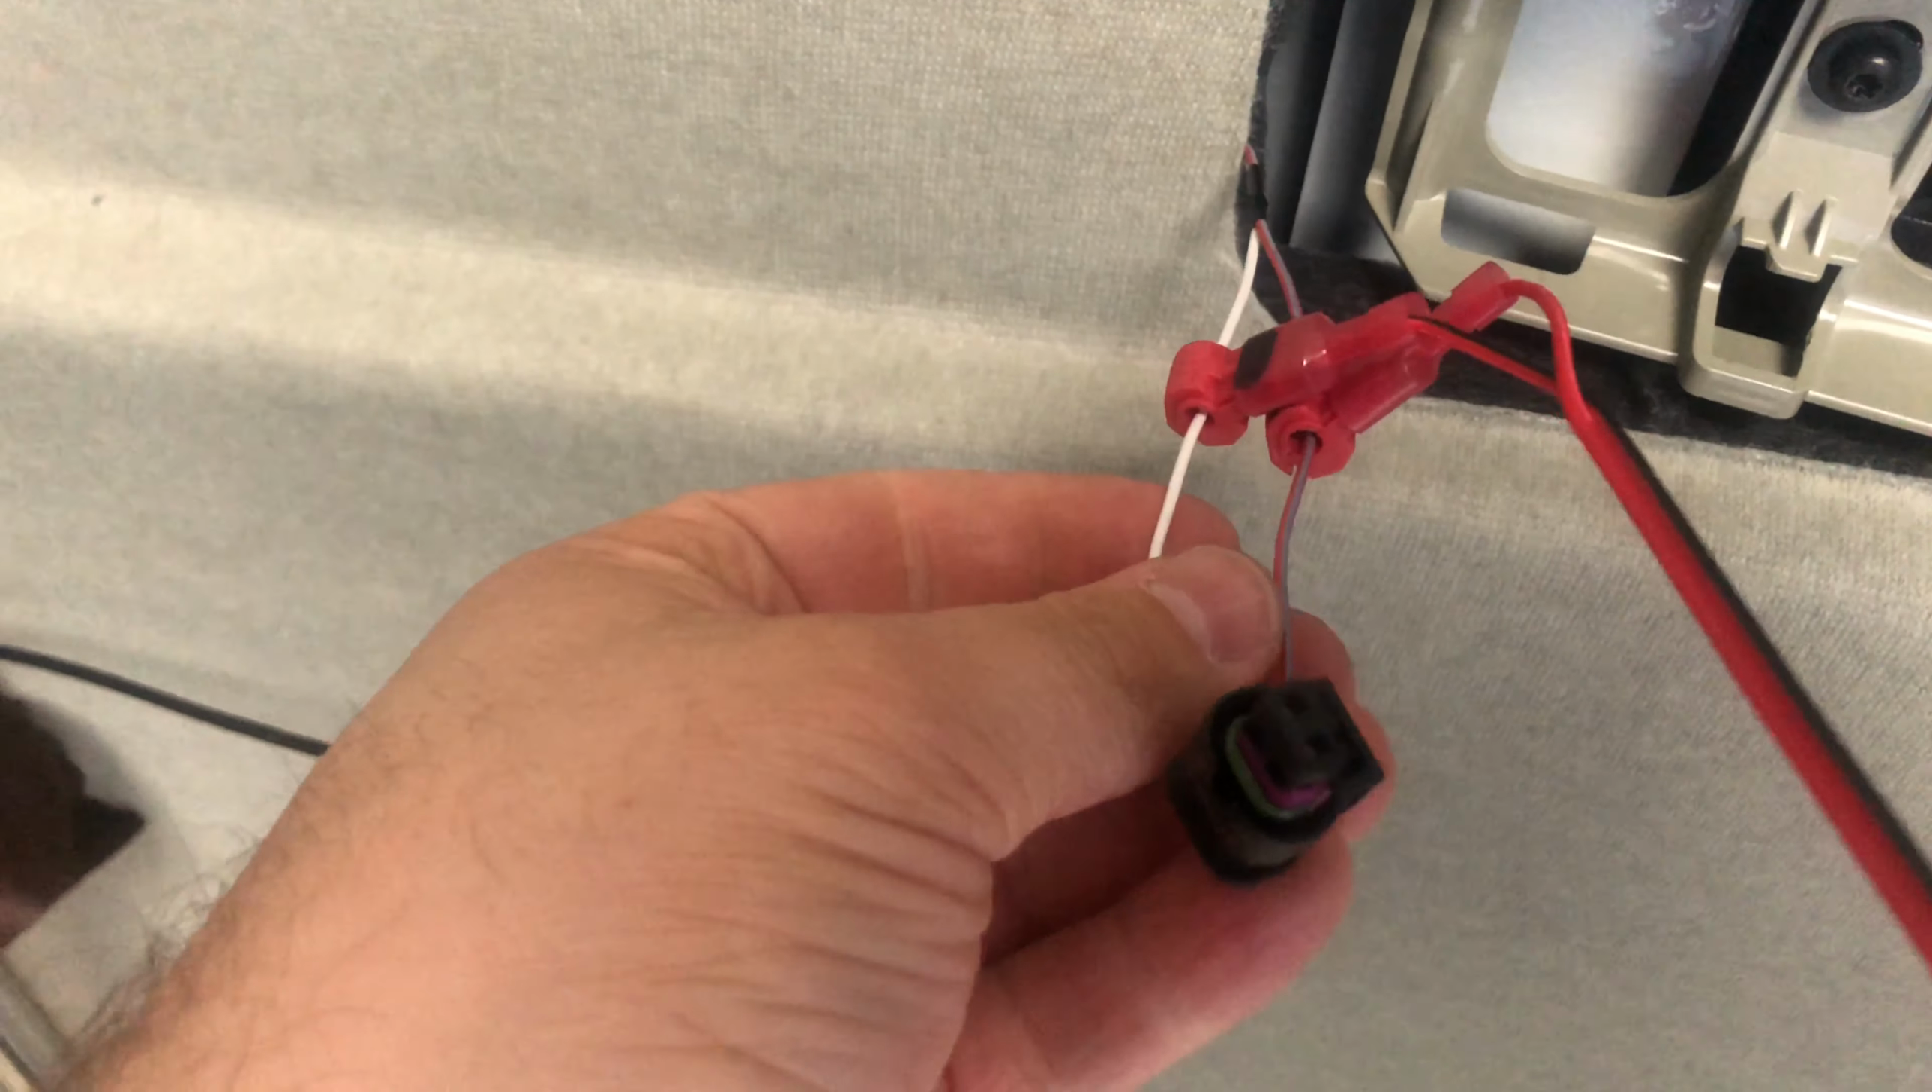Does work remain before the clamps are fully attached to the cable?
No.